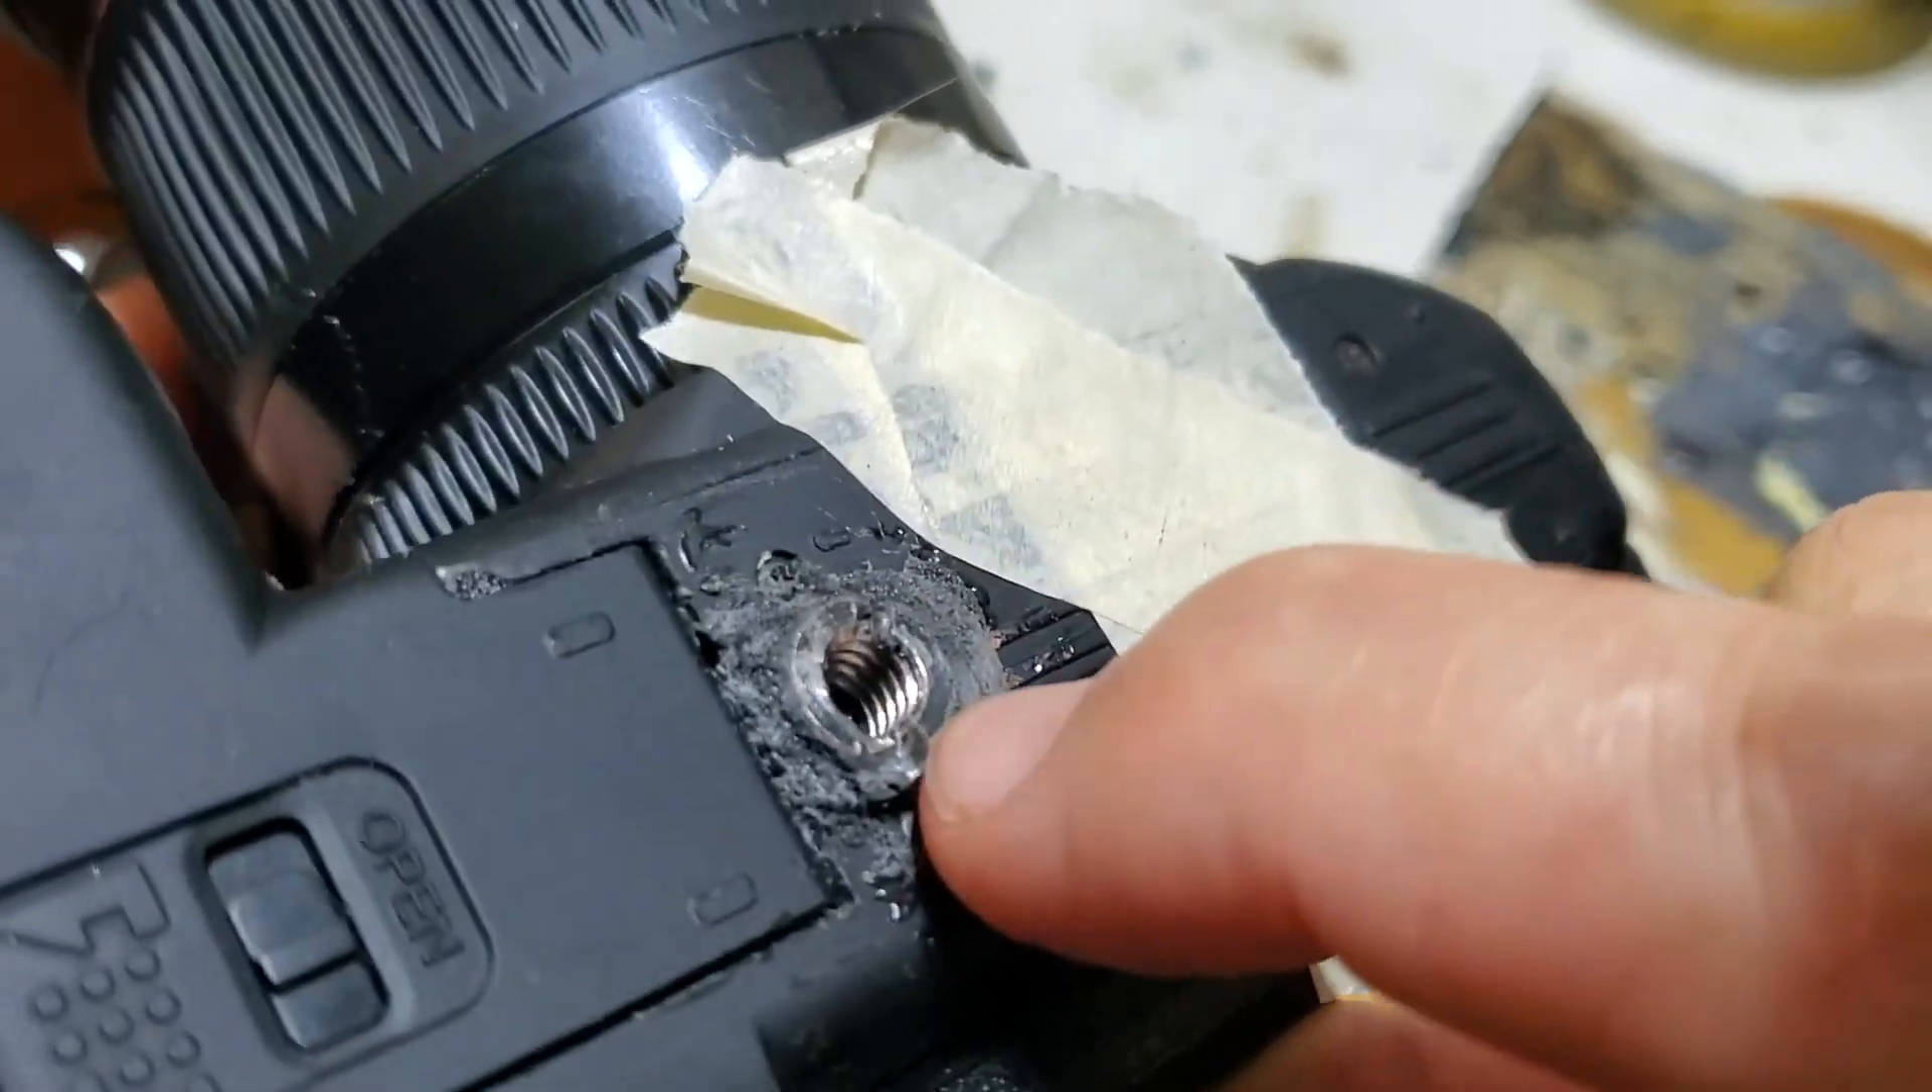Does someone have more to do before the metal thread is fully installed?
No.